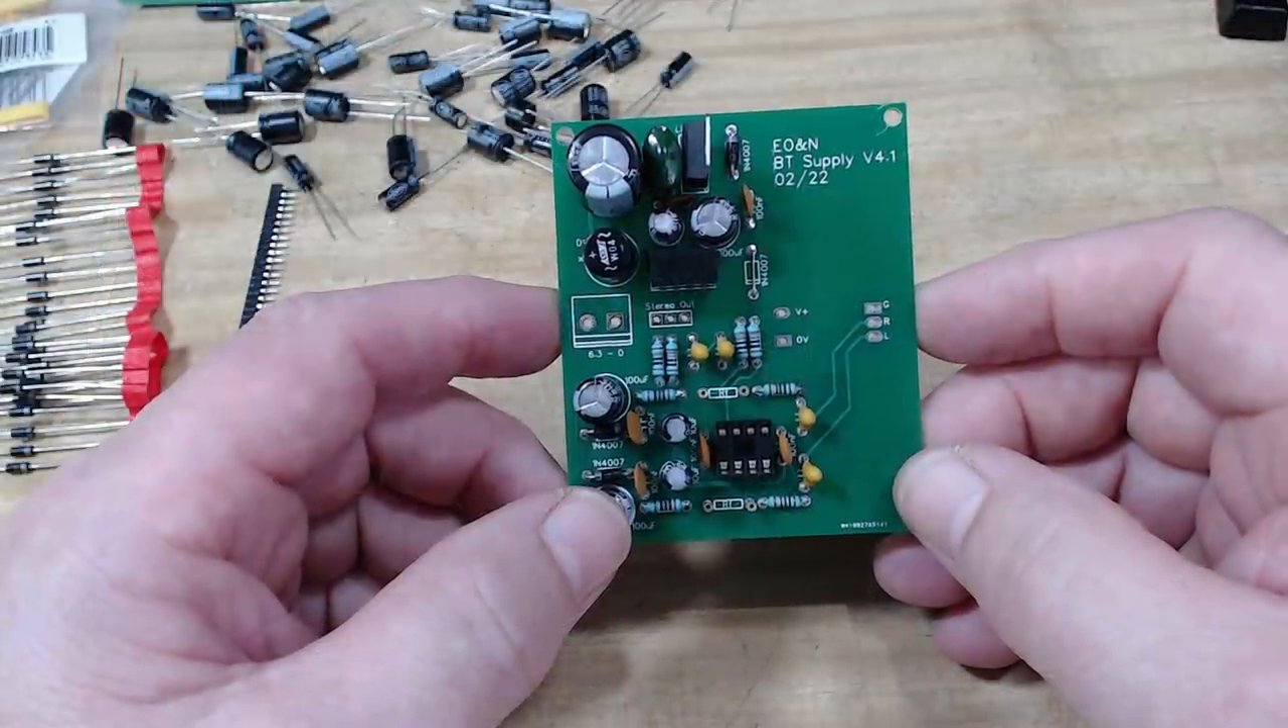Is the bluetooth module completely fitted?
No.